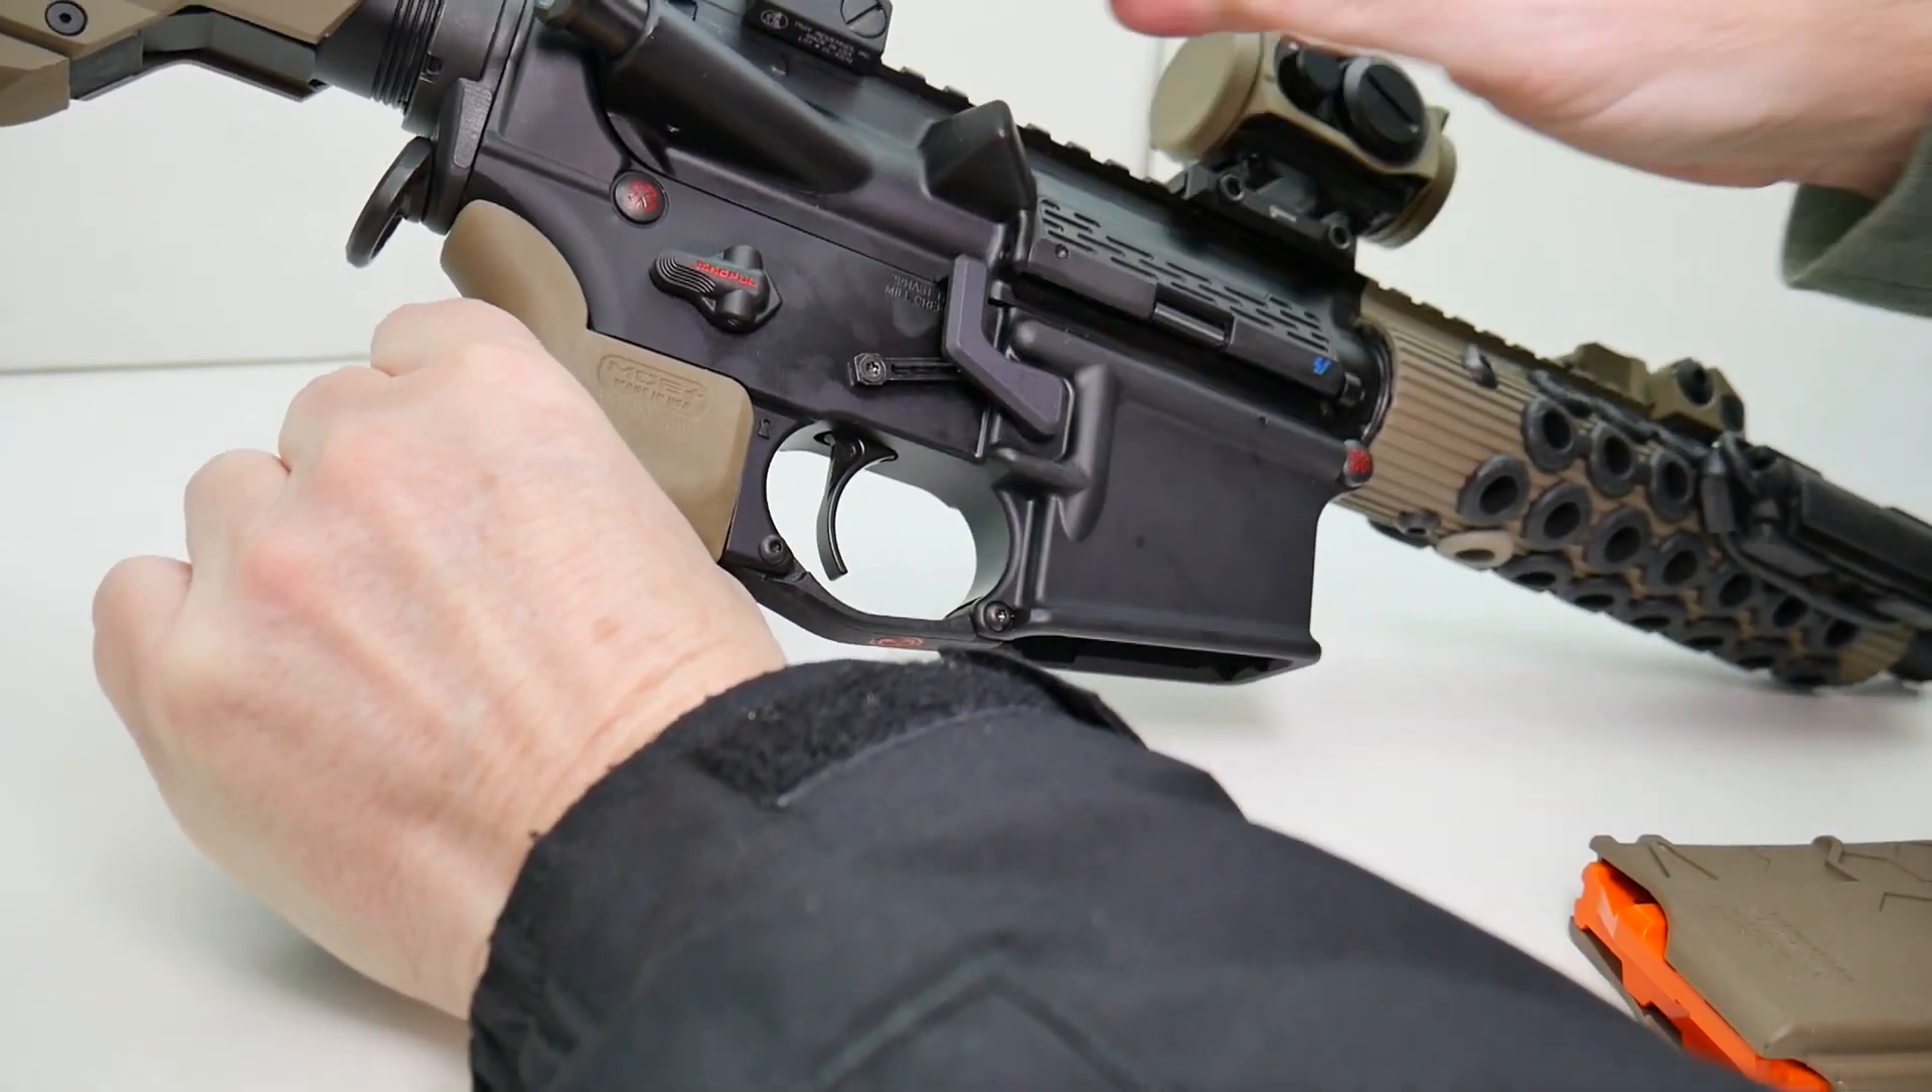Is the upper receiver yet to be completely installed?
No.